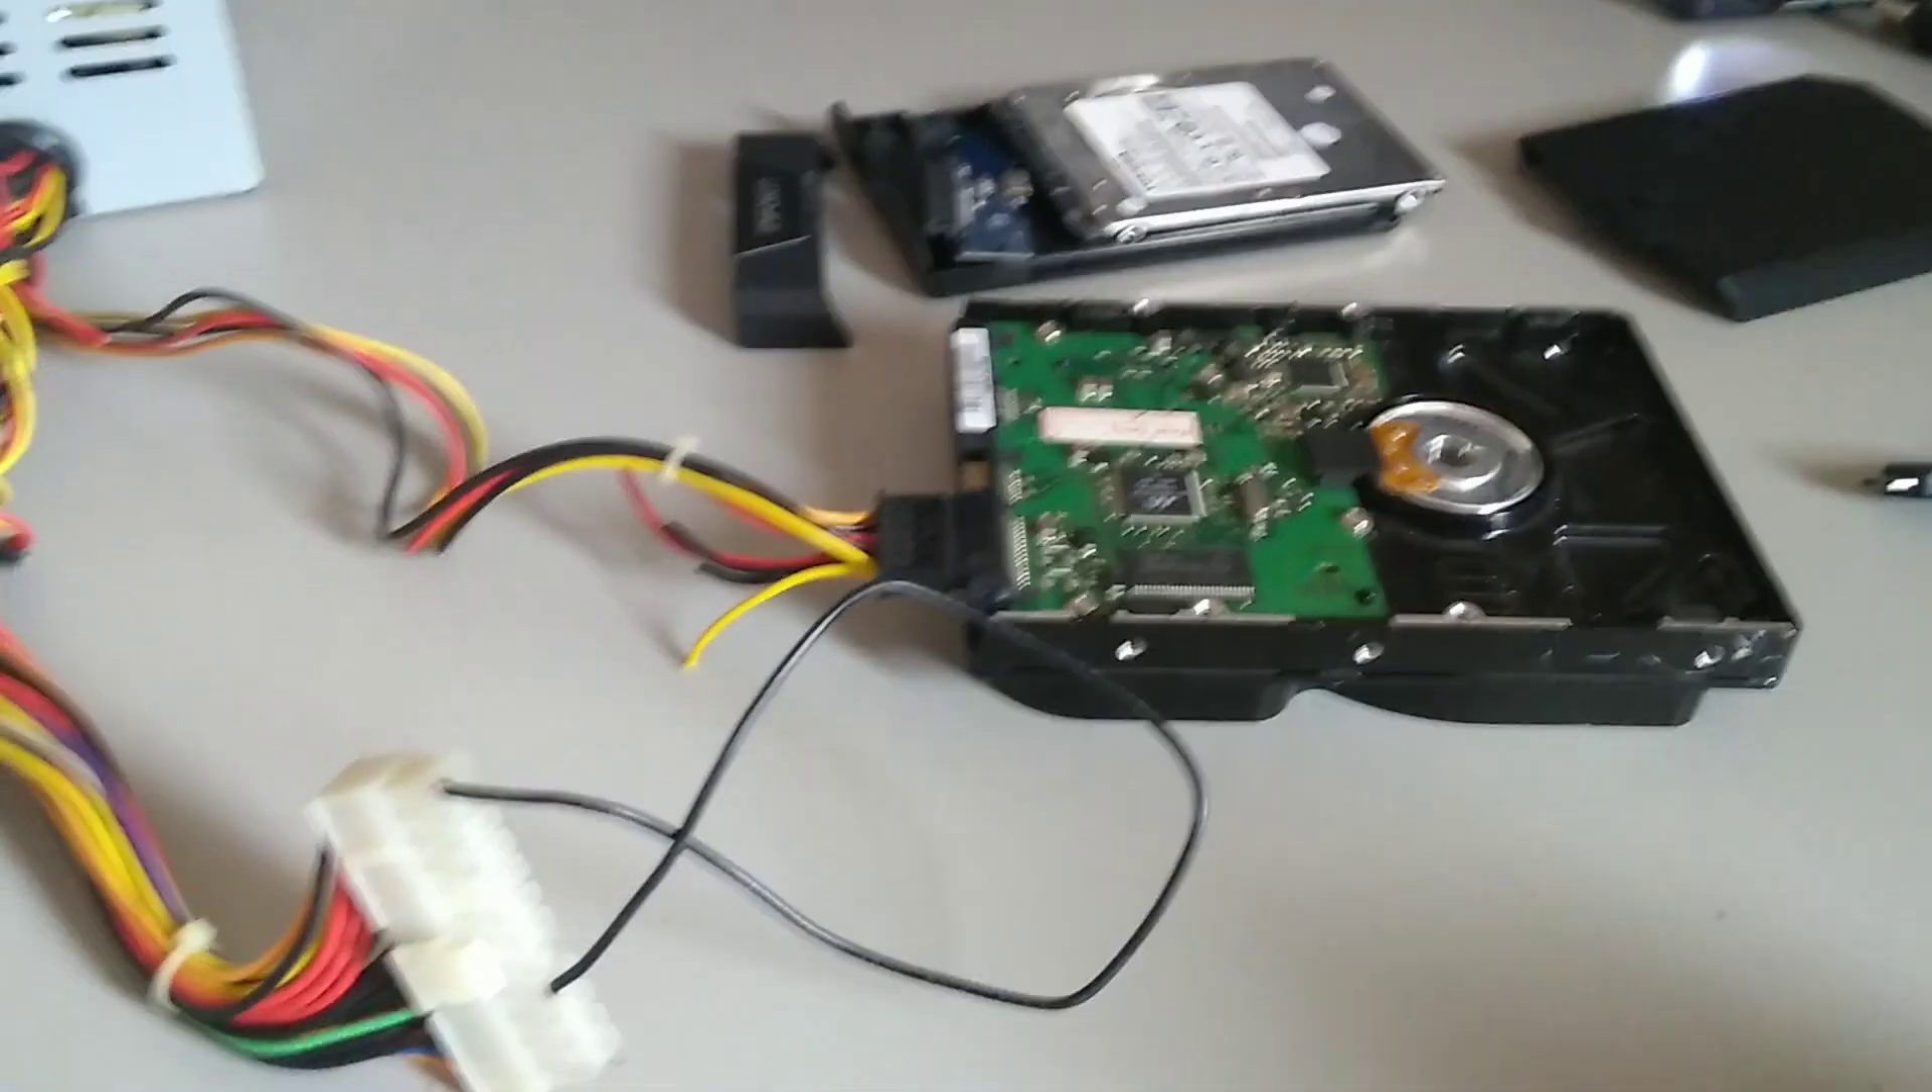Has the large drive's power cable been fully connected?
Yes.